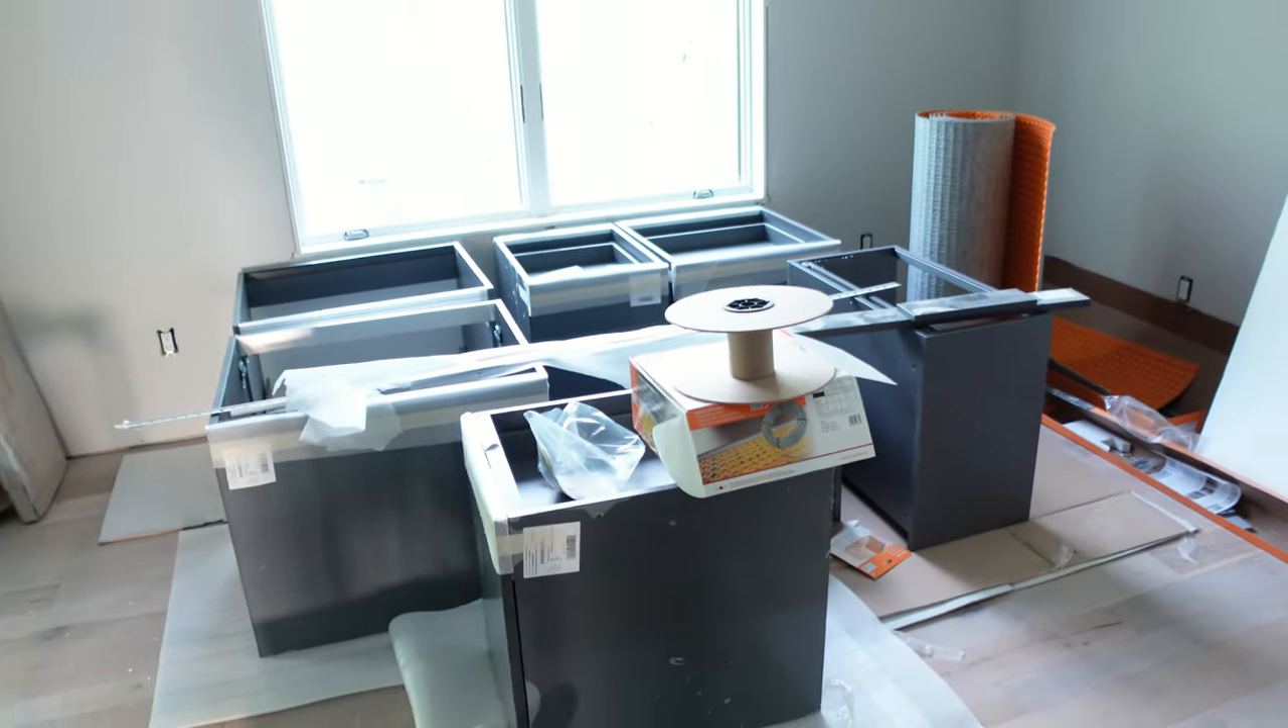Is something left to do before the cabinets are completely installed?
Yes.